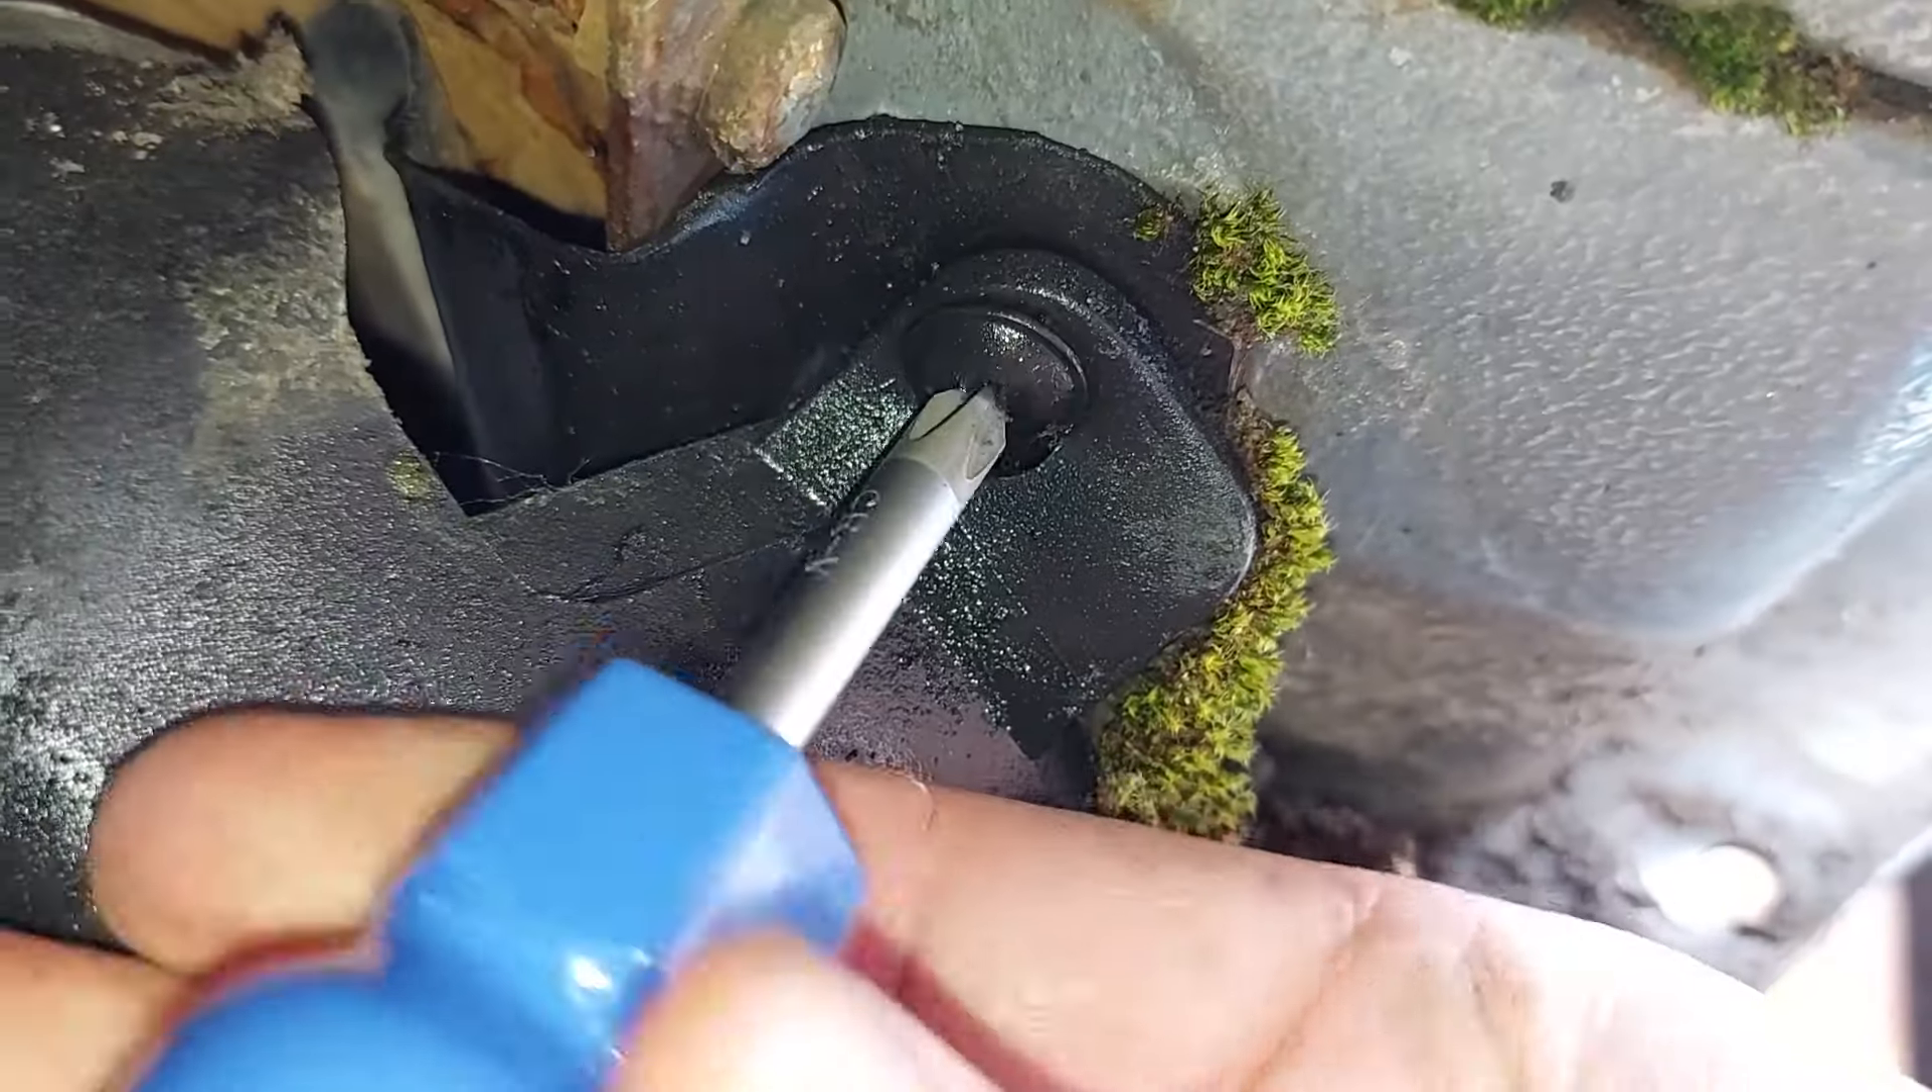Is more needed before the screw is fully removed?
Yes.